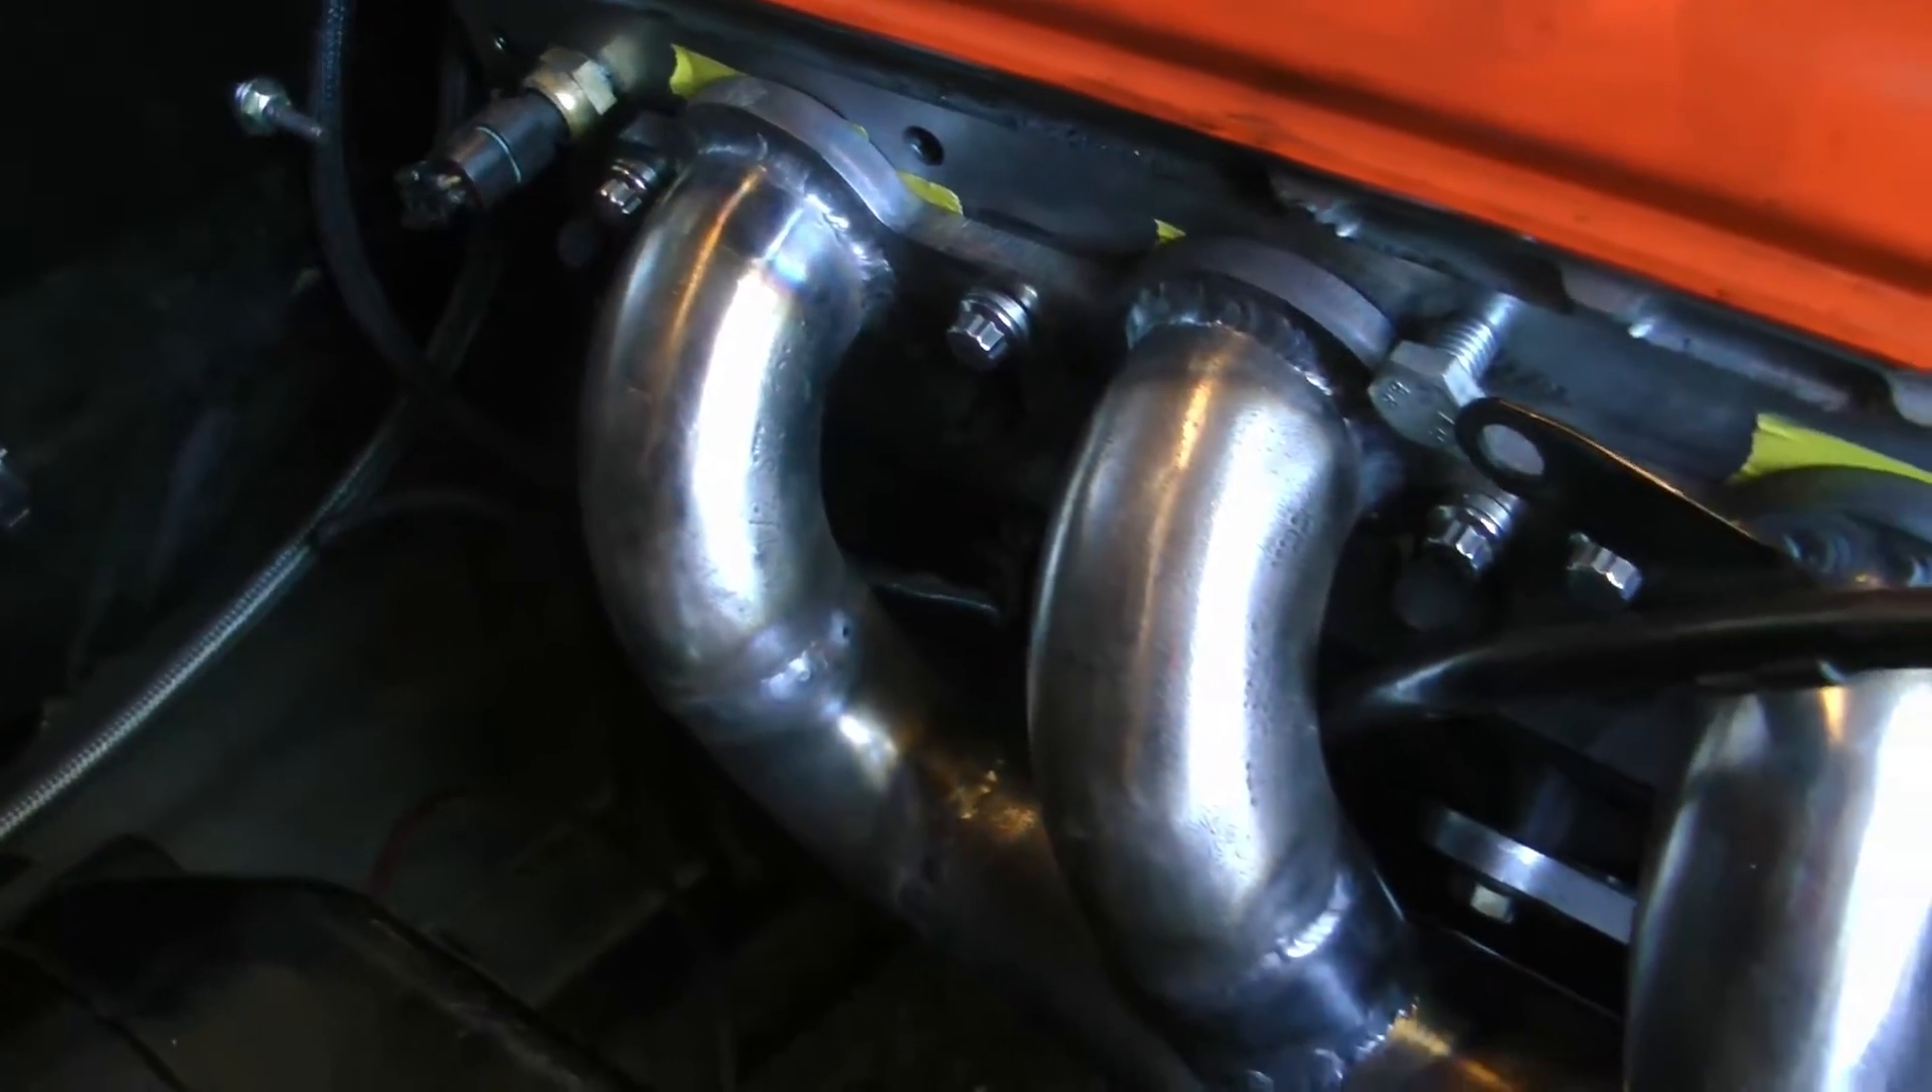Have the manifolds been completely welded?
Yes.